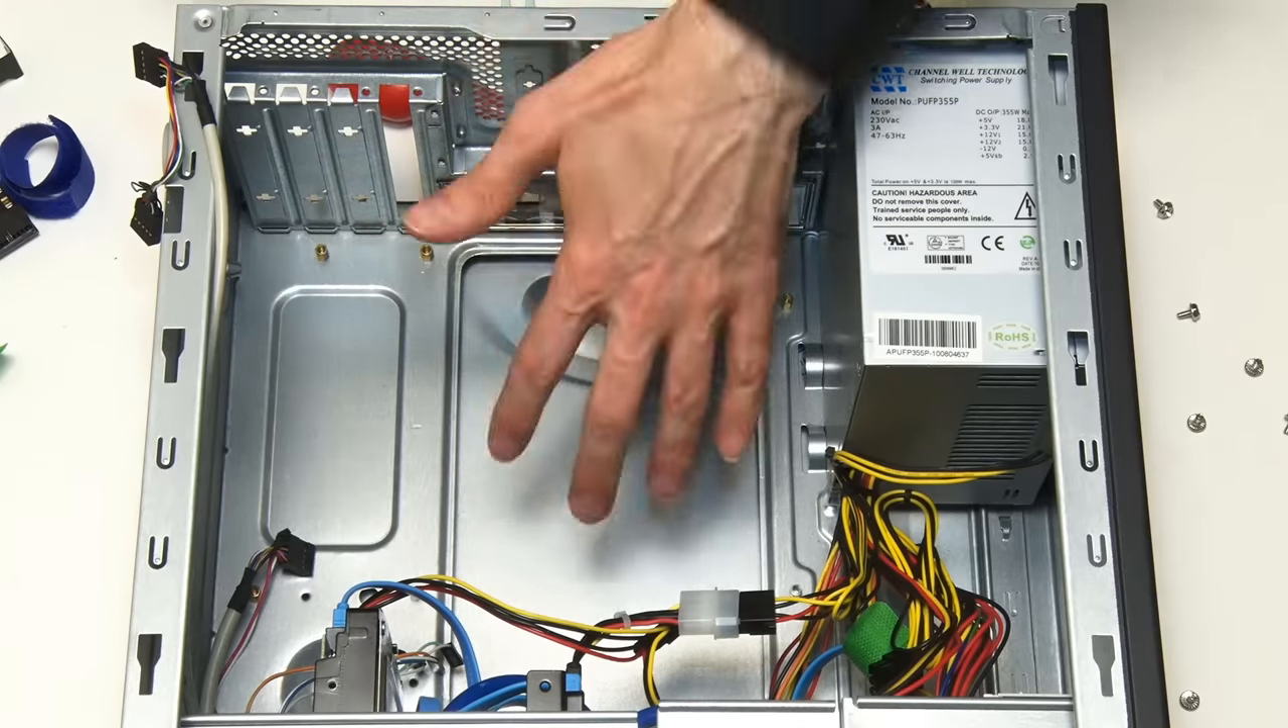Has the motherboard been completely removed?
Yes.